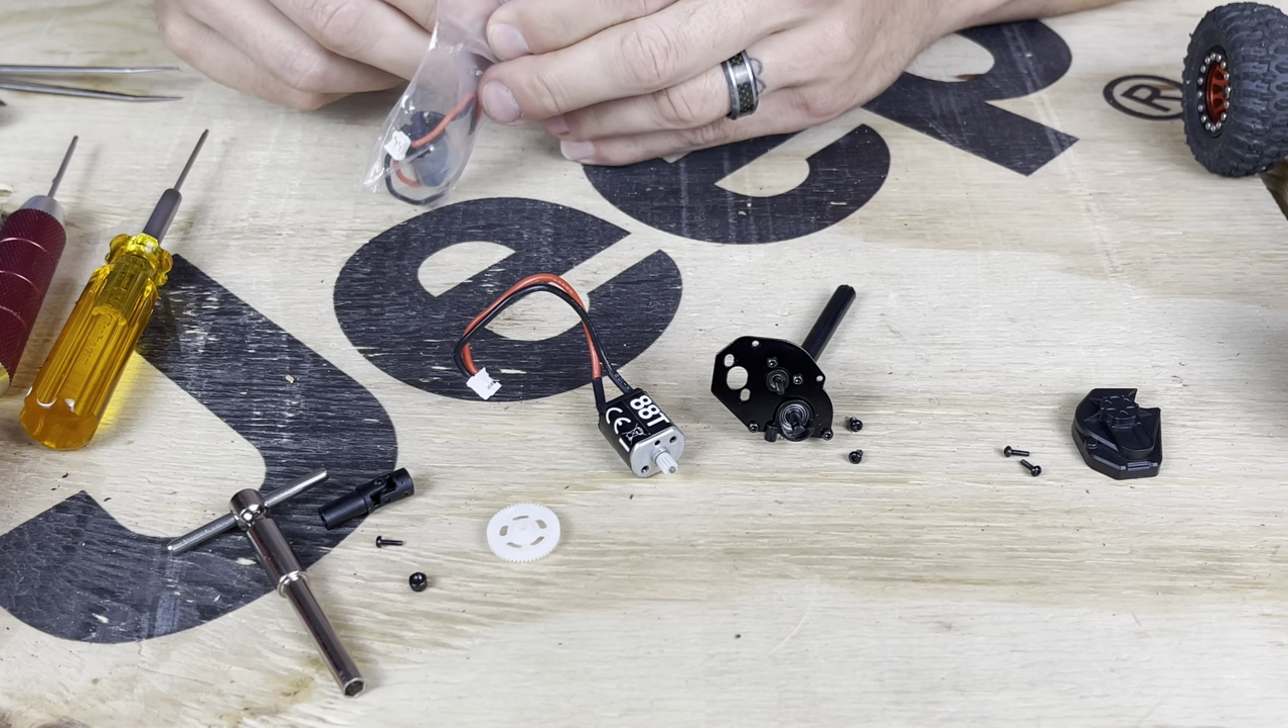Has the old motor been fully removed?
Yes.